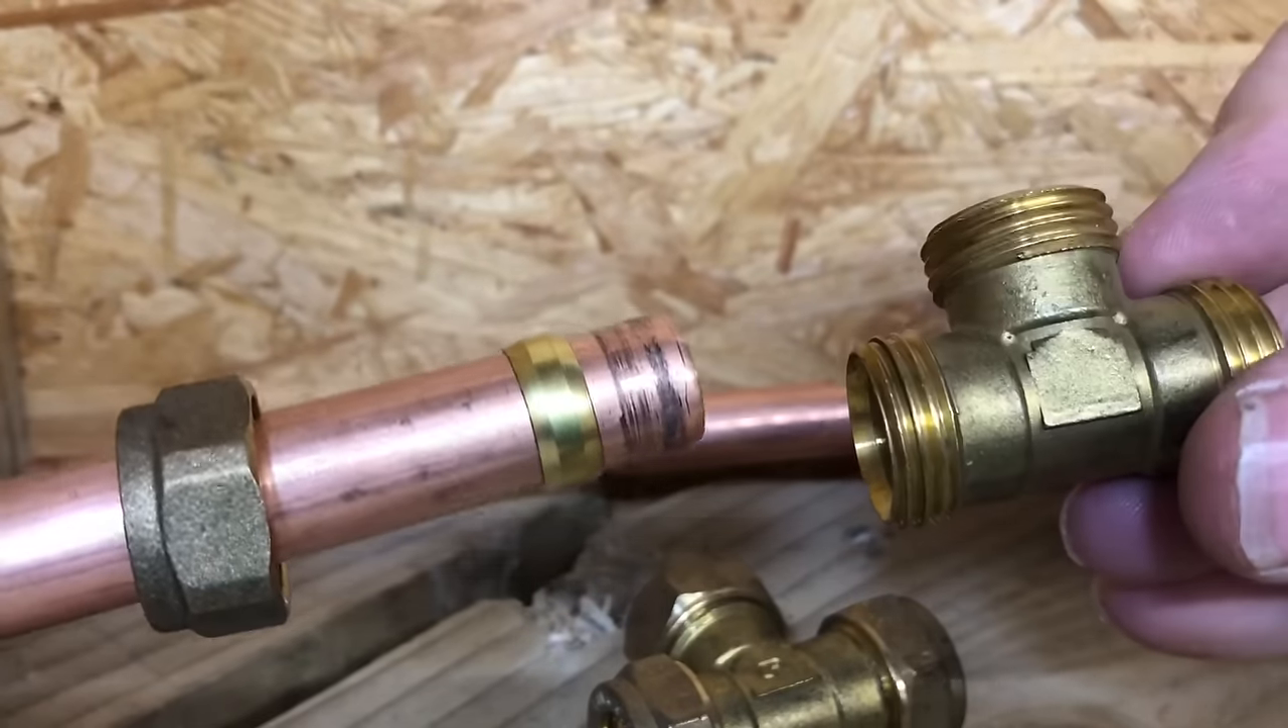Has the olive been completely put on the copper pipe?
Yes.